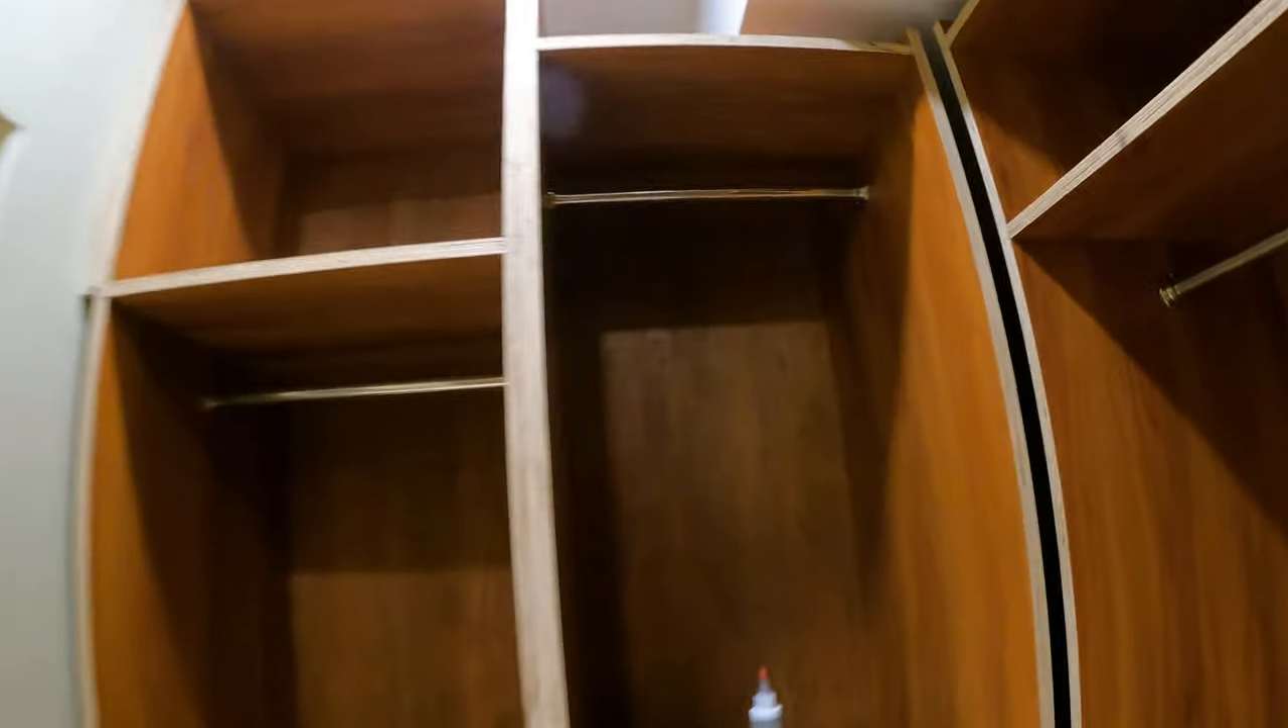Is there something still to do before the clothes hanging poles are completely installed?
No.